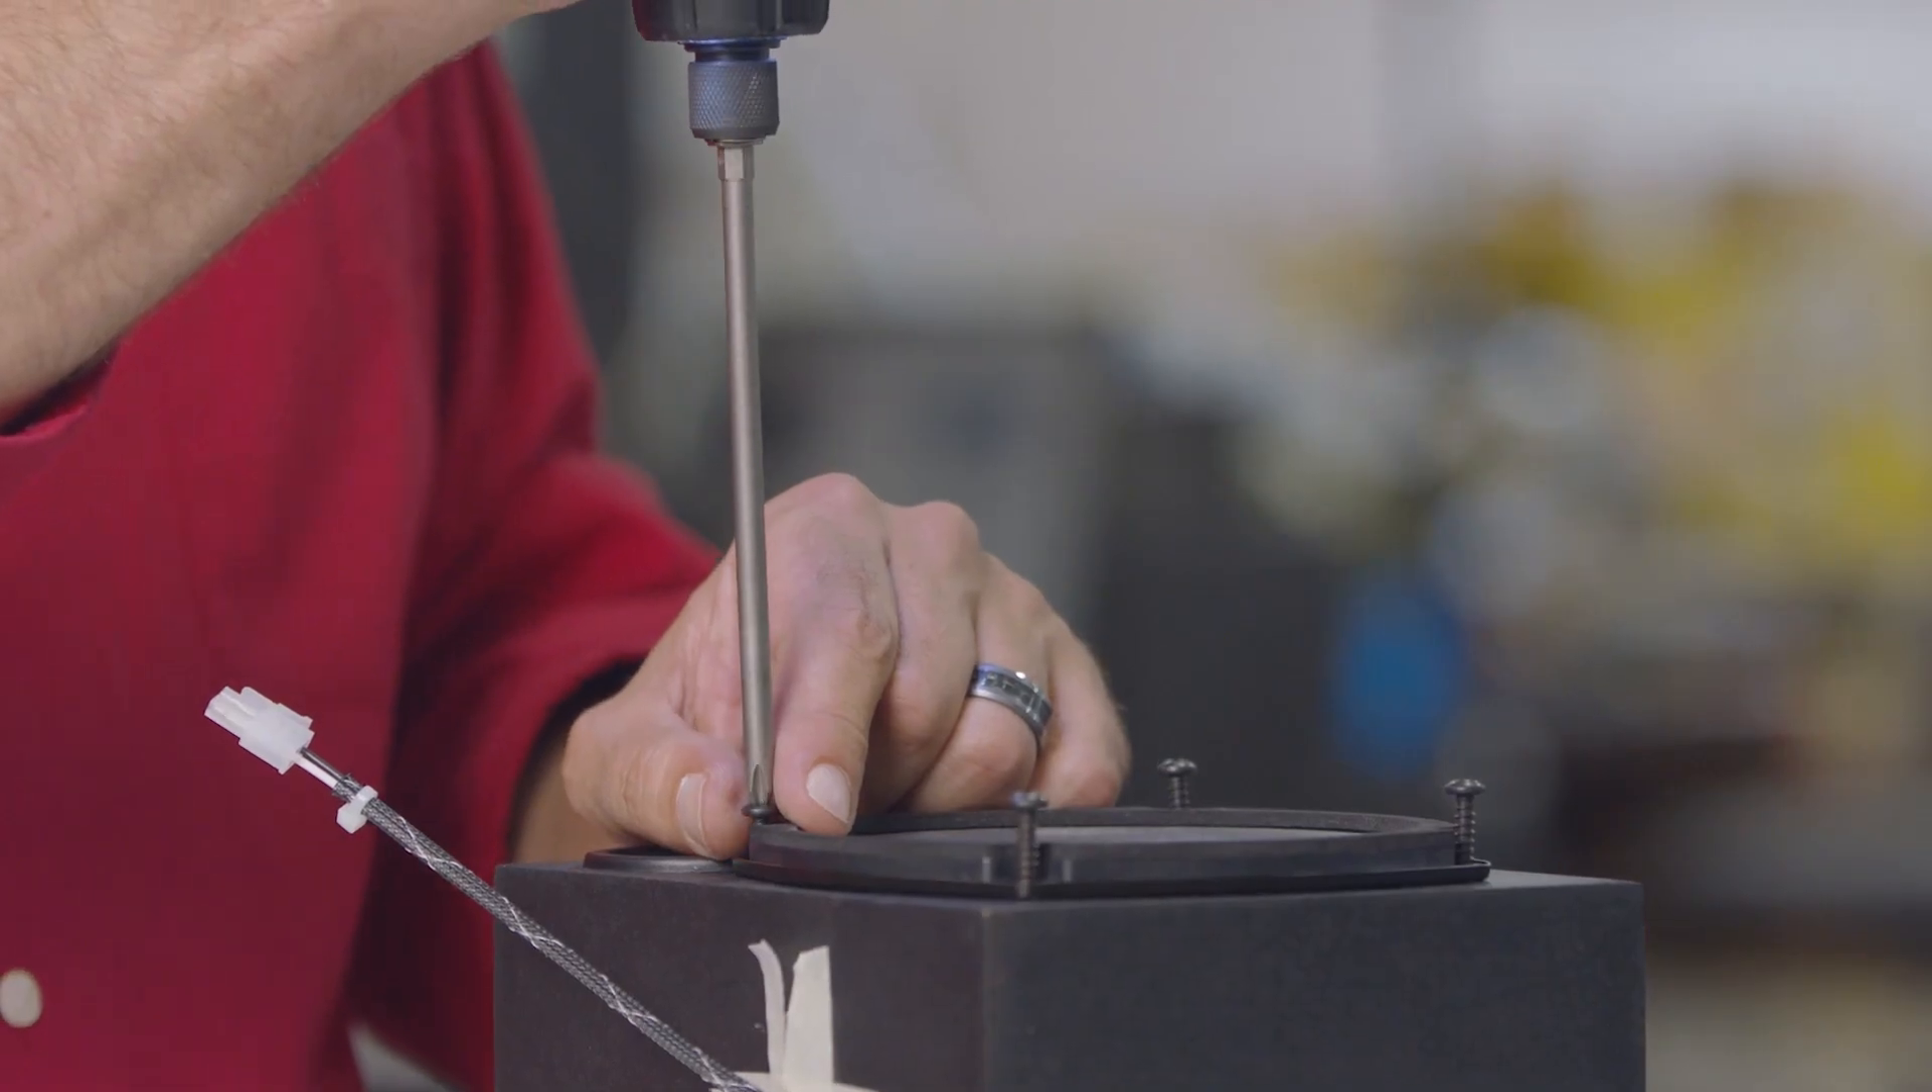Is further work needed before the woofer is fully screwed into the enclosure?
Yes.